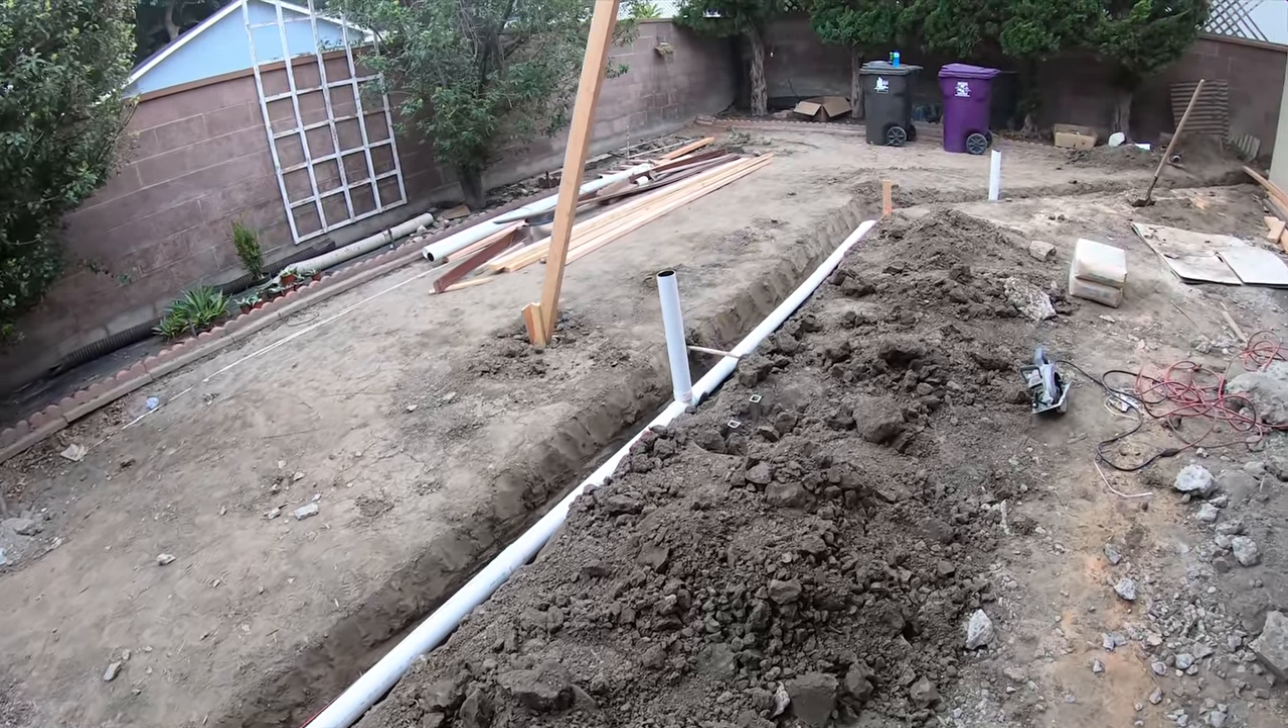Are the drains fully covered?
No.